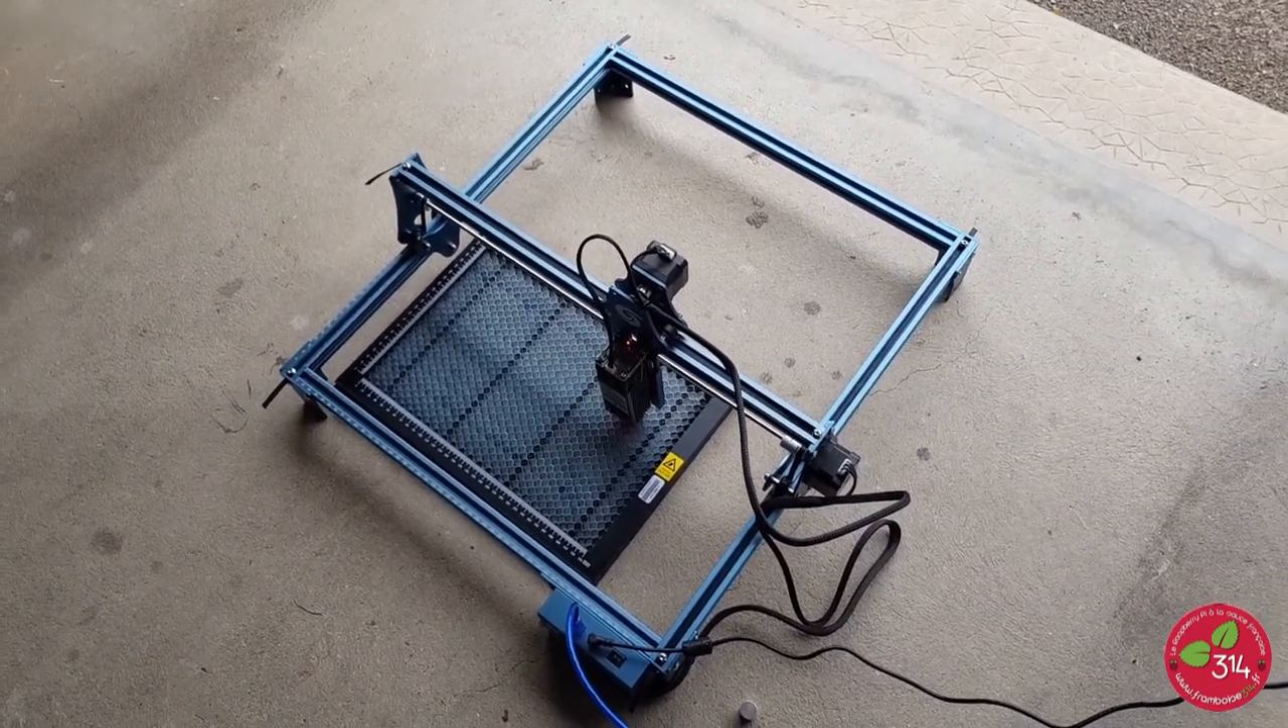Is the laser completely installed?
Yes.